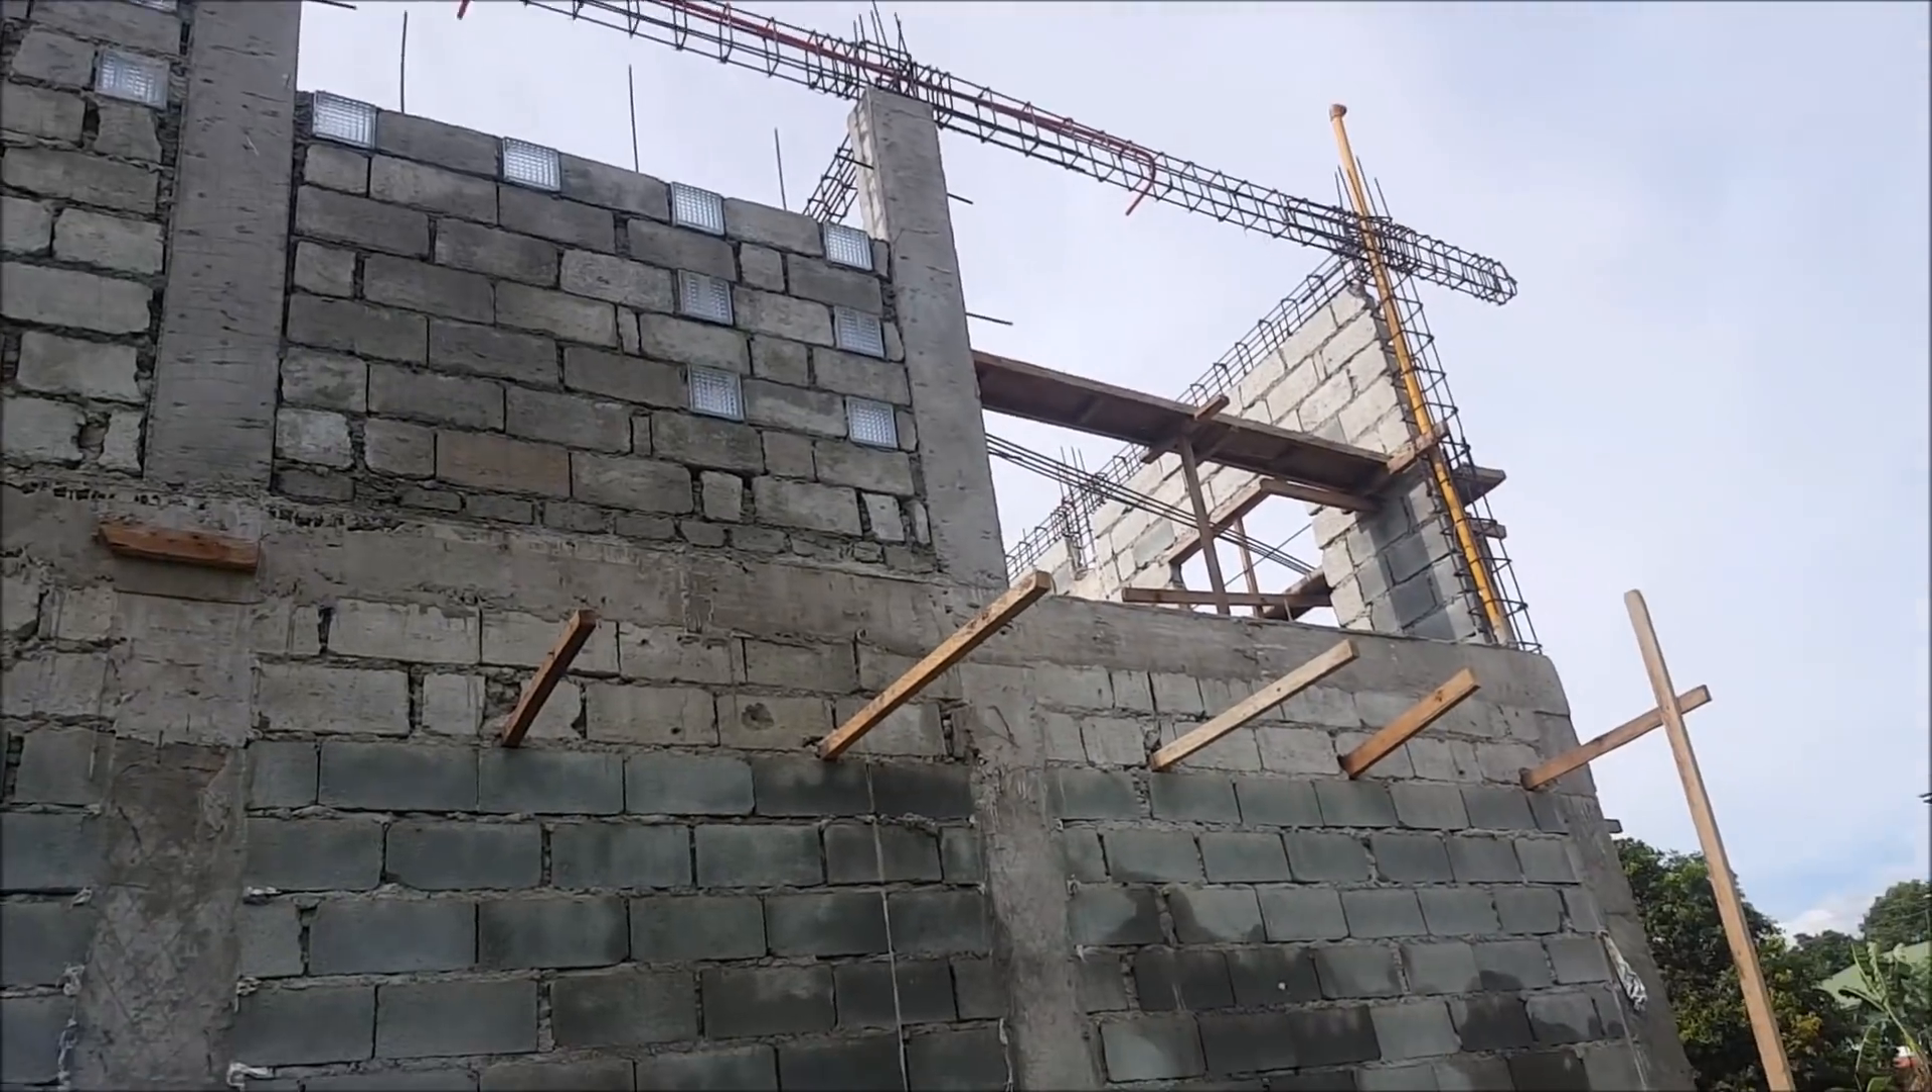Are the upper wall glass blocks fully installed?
Yes.